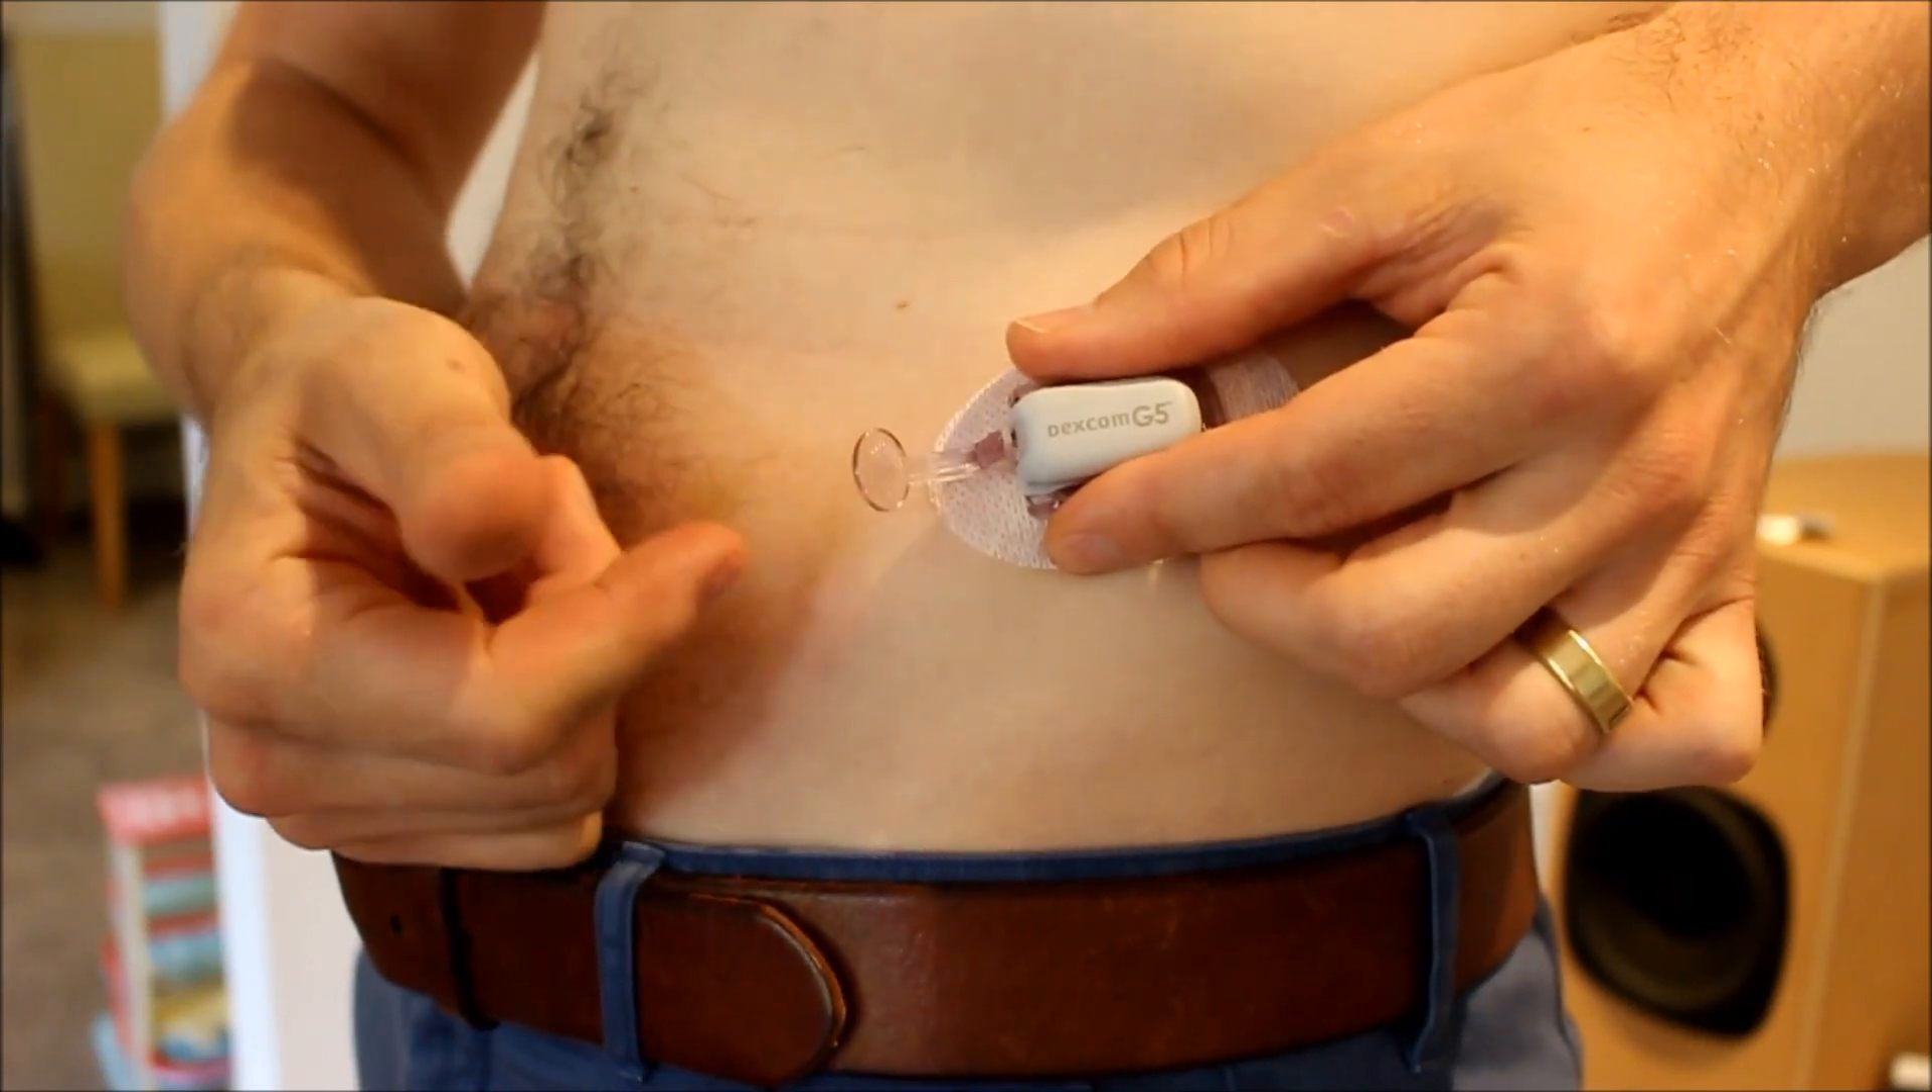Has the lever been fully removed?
No.